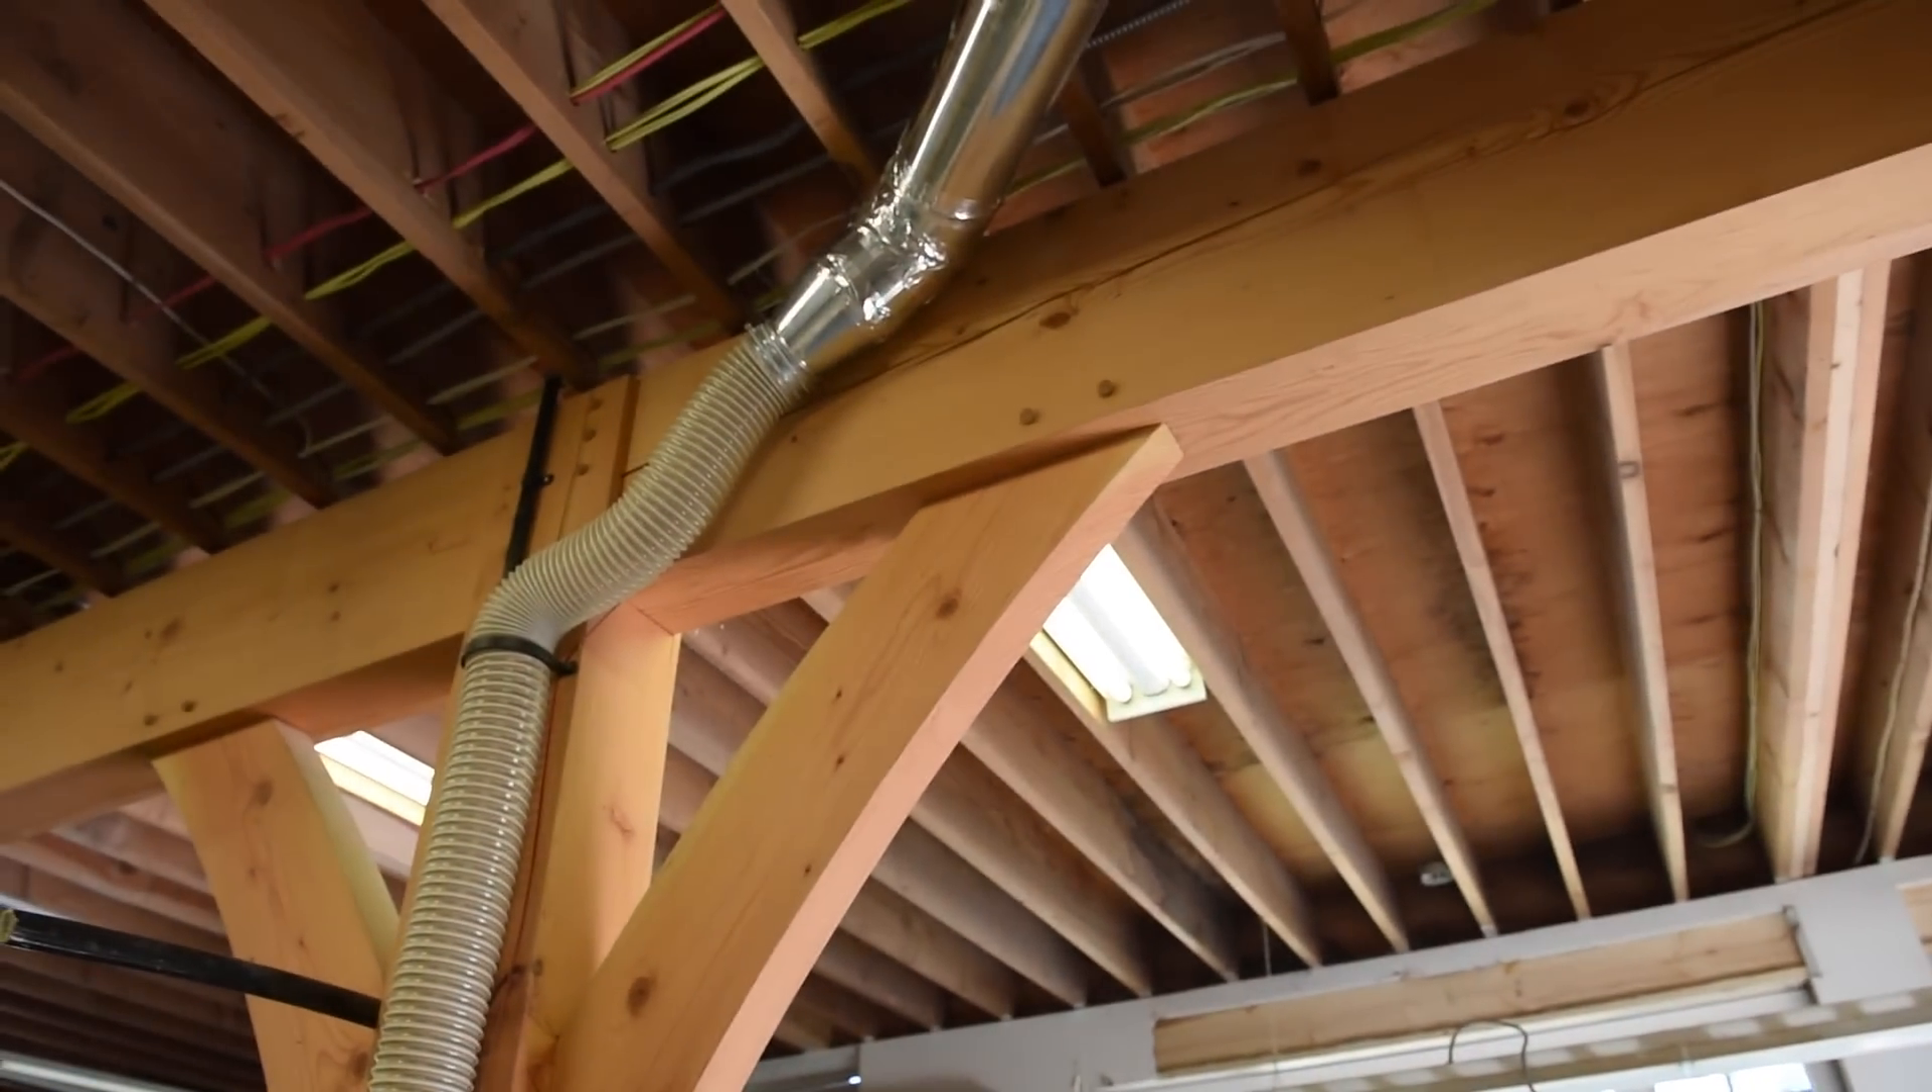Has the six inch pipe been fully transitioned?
Yes.